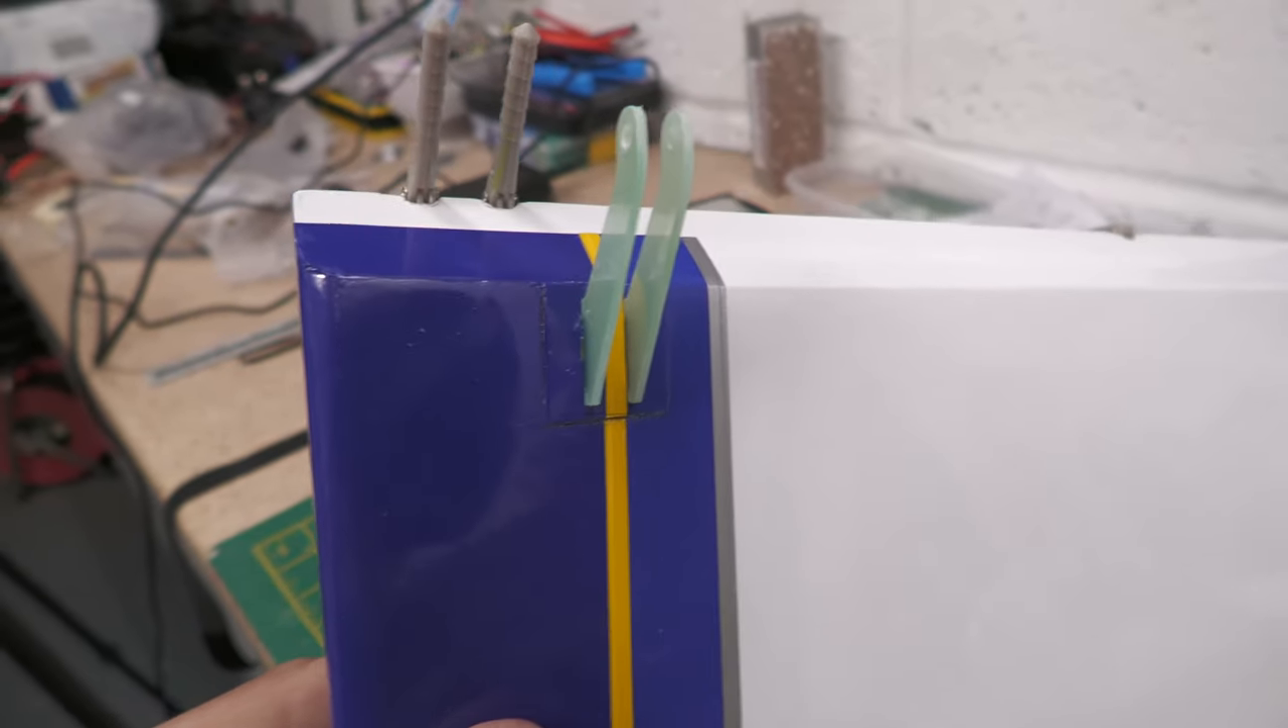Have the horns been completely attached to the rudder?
Yes.